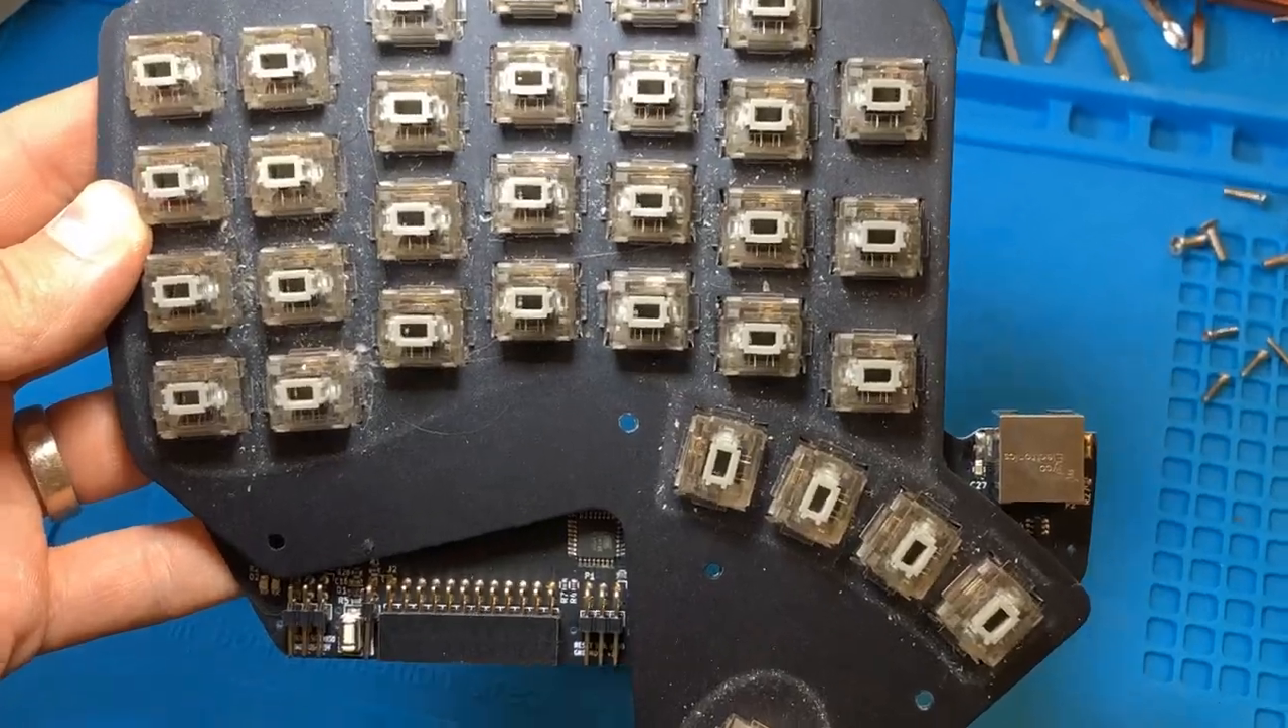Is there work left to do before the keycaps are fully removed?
No.